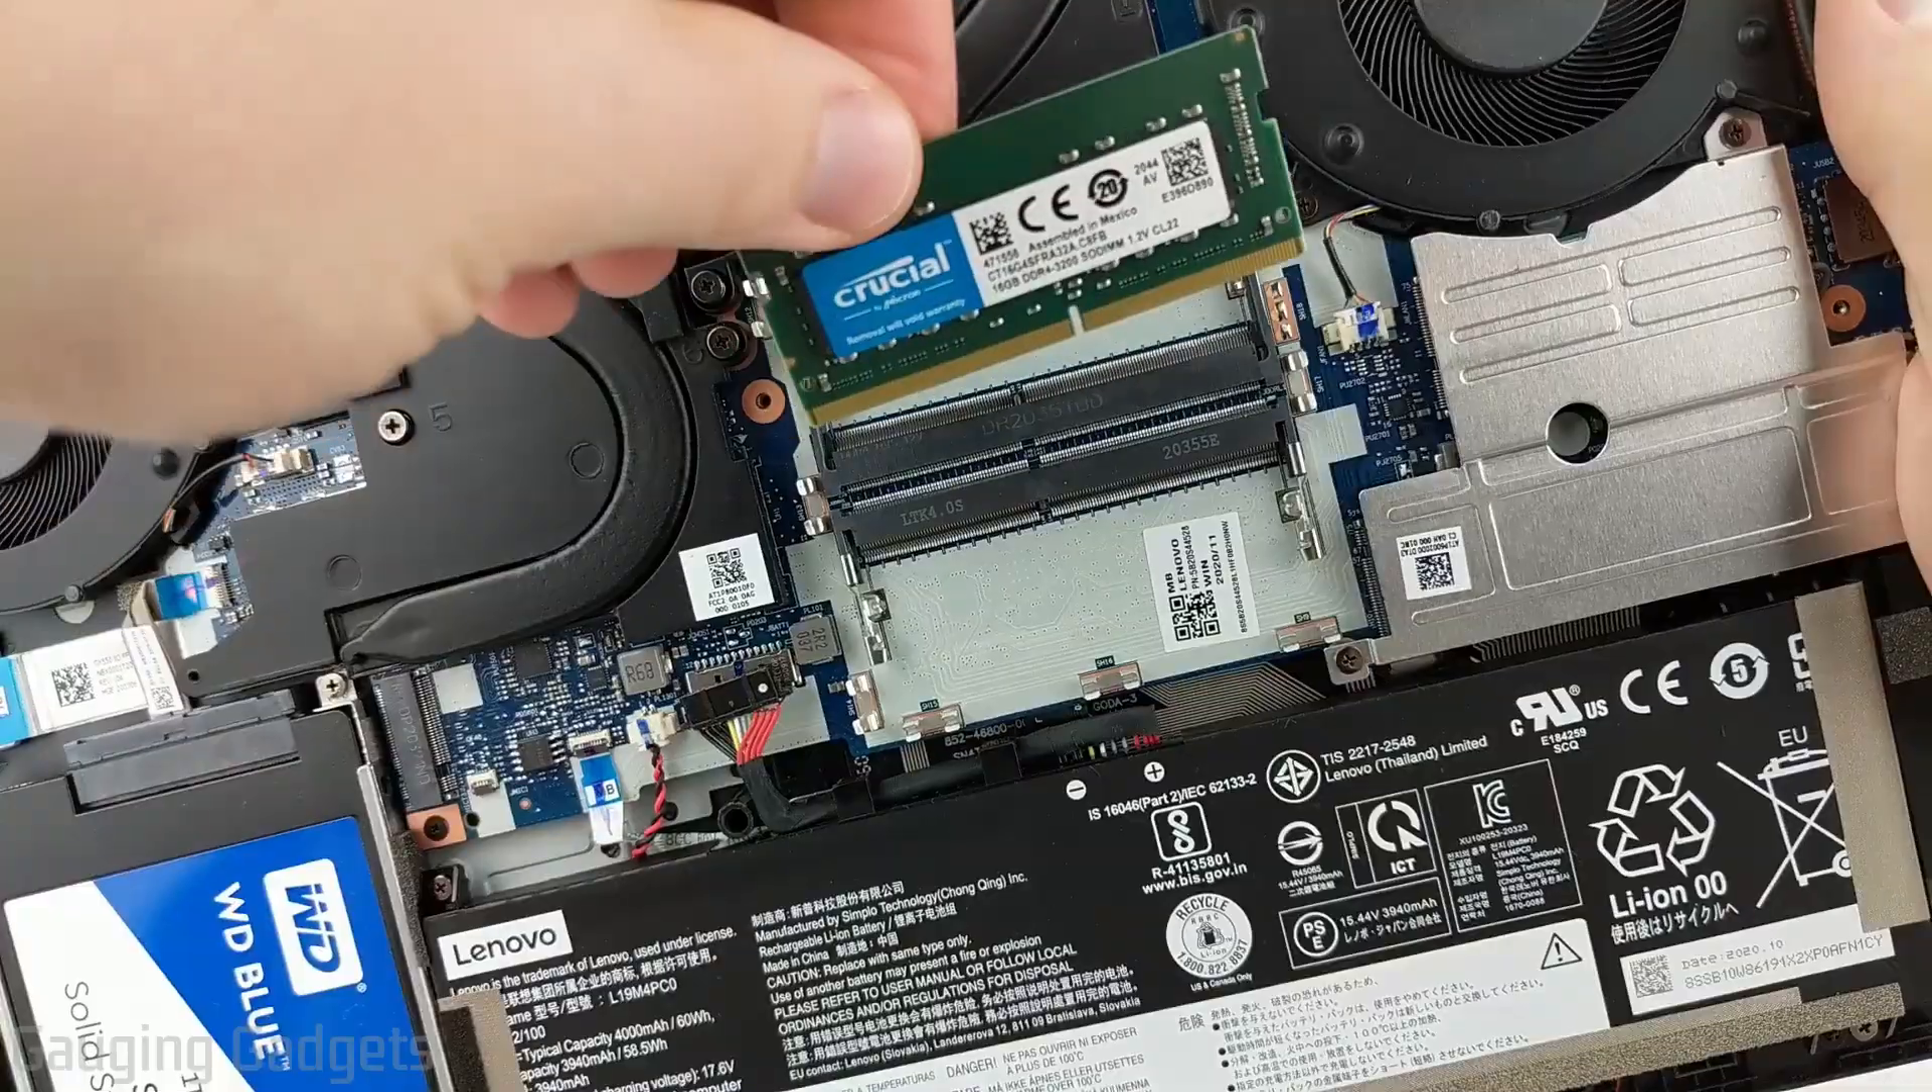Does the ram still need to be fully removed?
No.